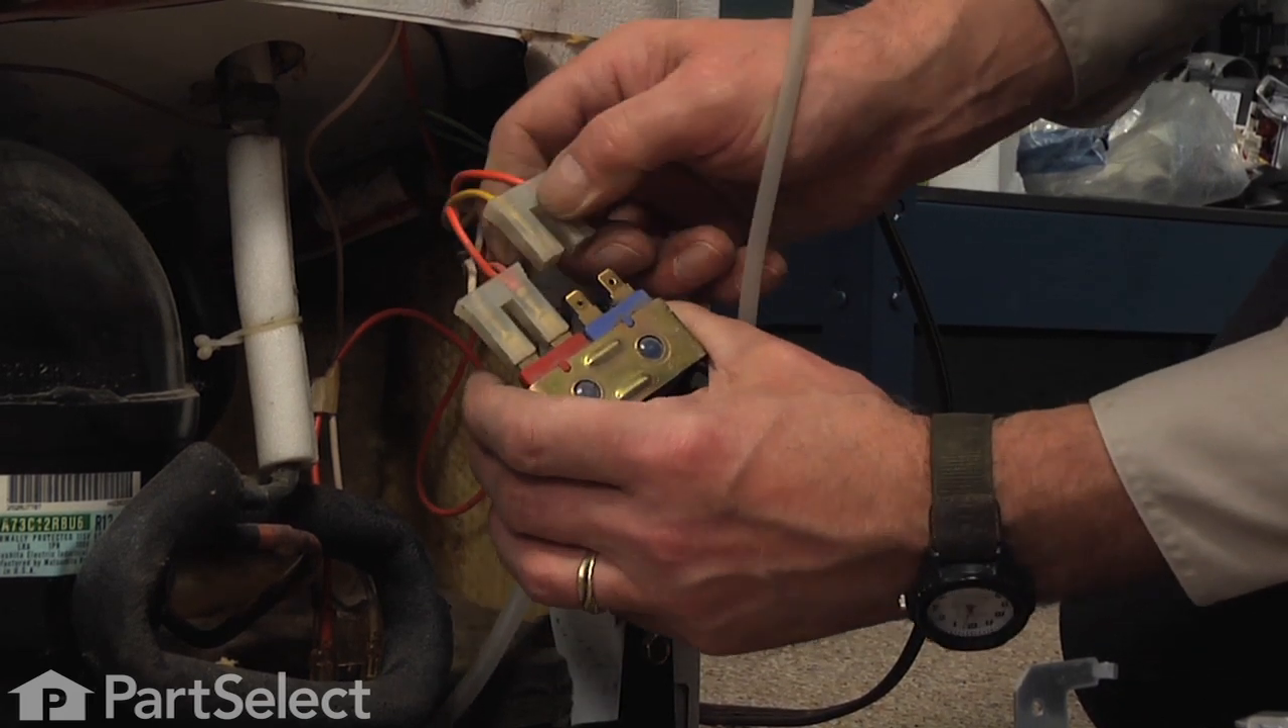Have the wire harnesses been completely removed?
No.